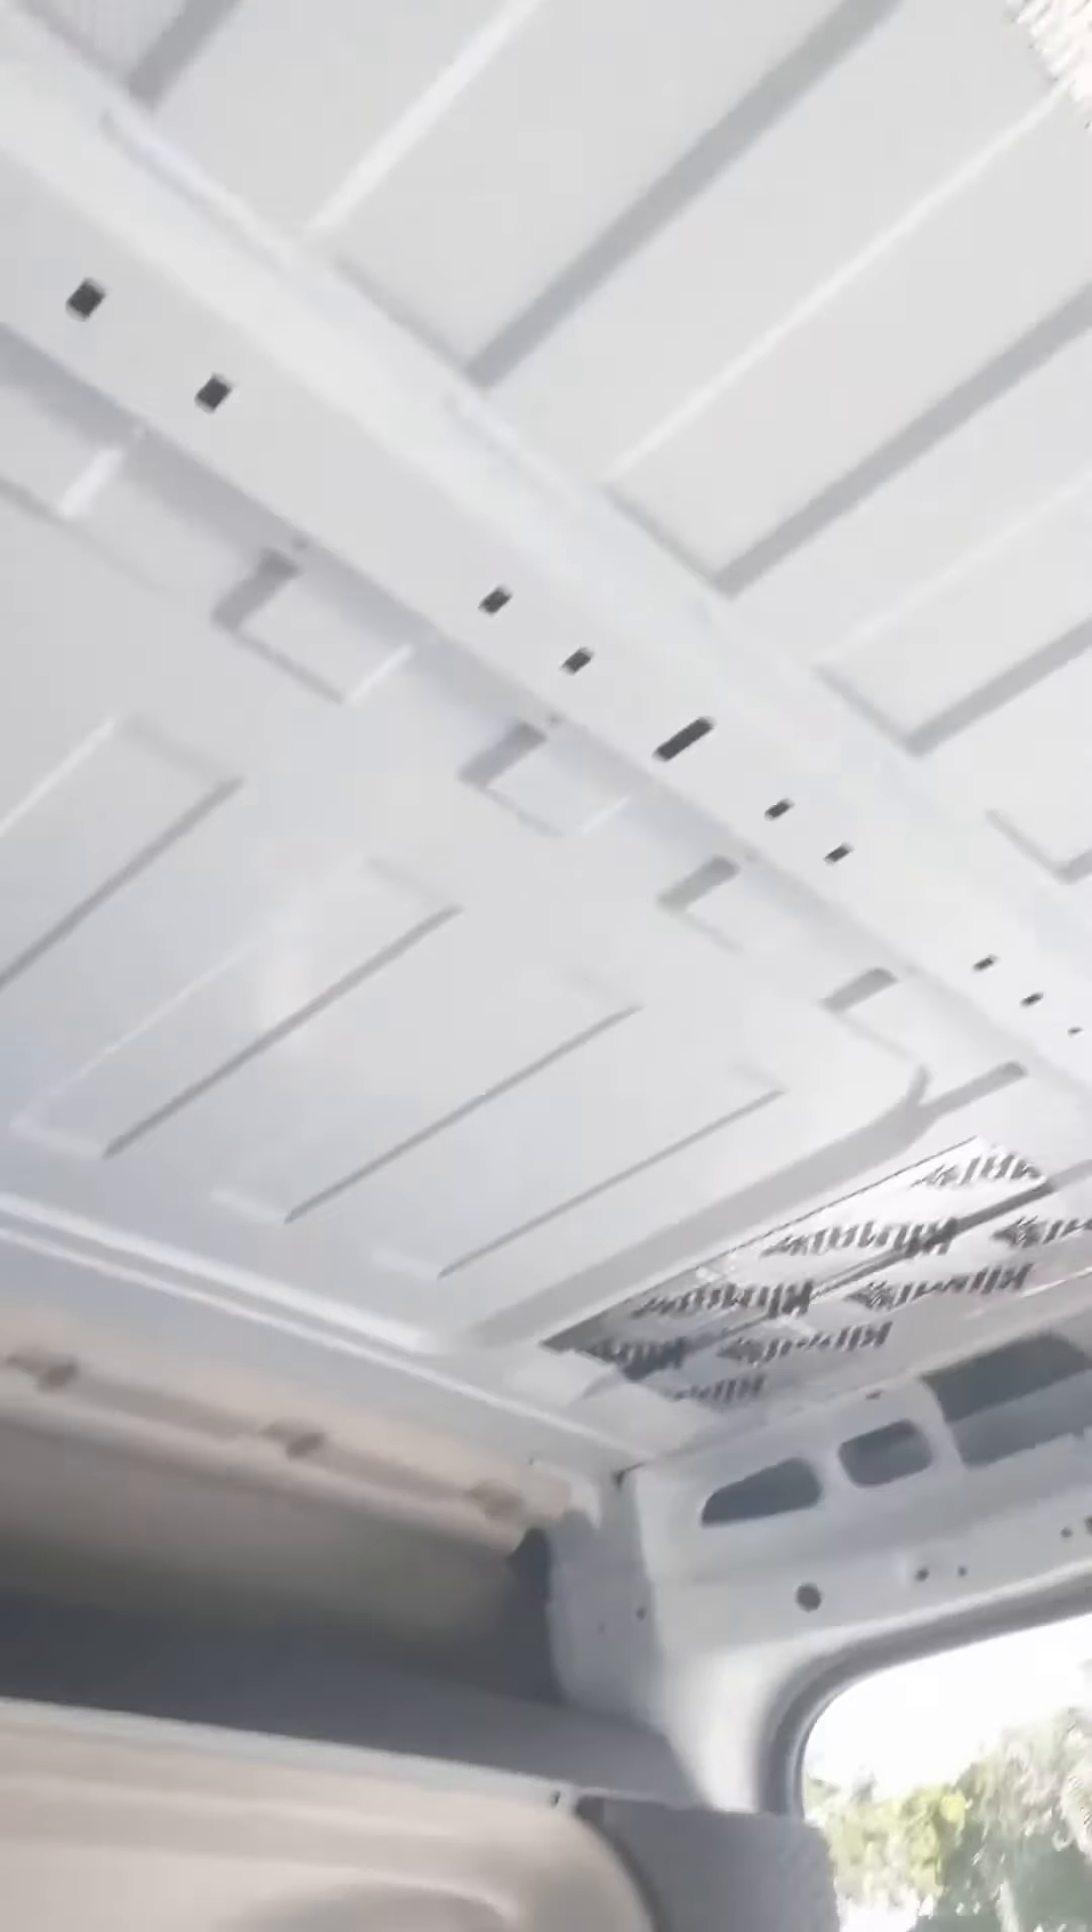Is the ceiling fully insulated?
No.